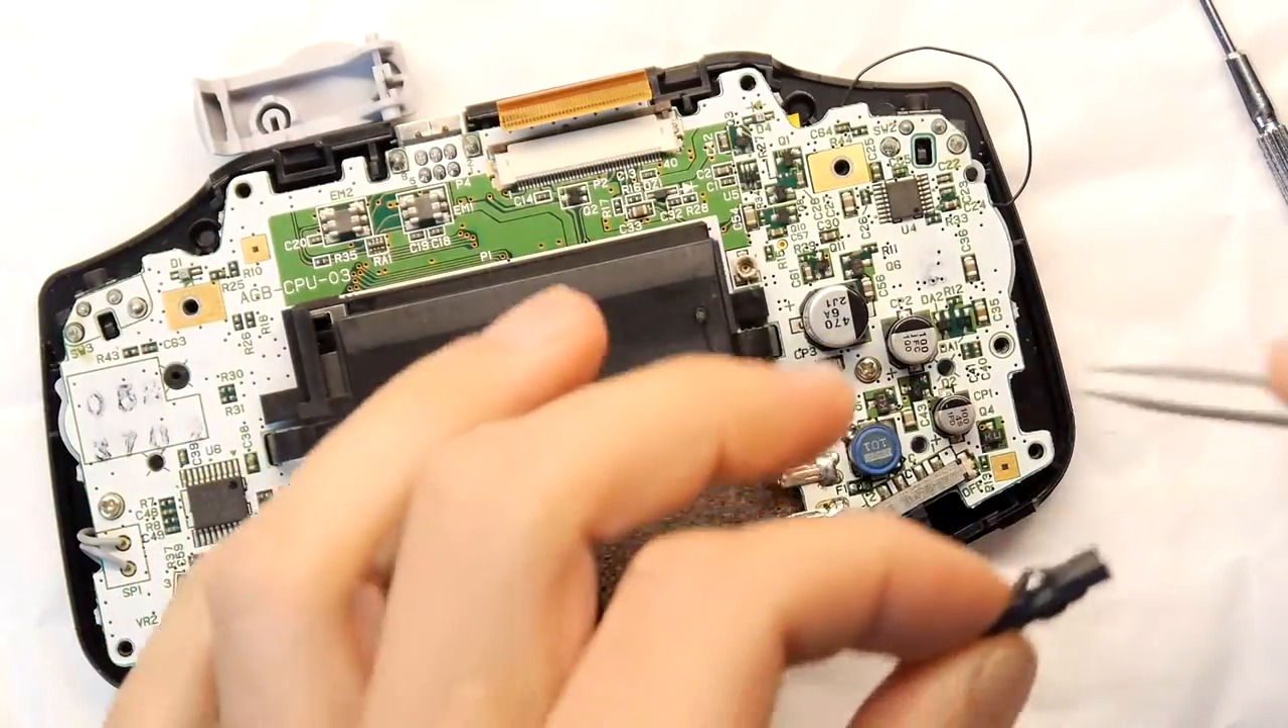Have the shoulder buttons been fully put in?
No.